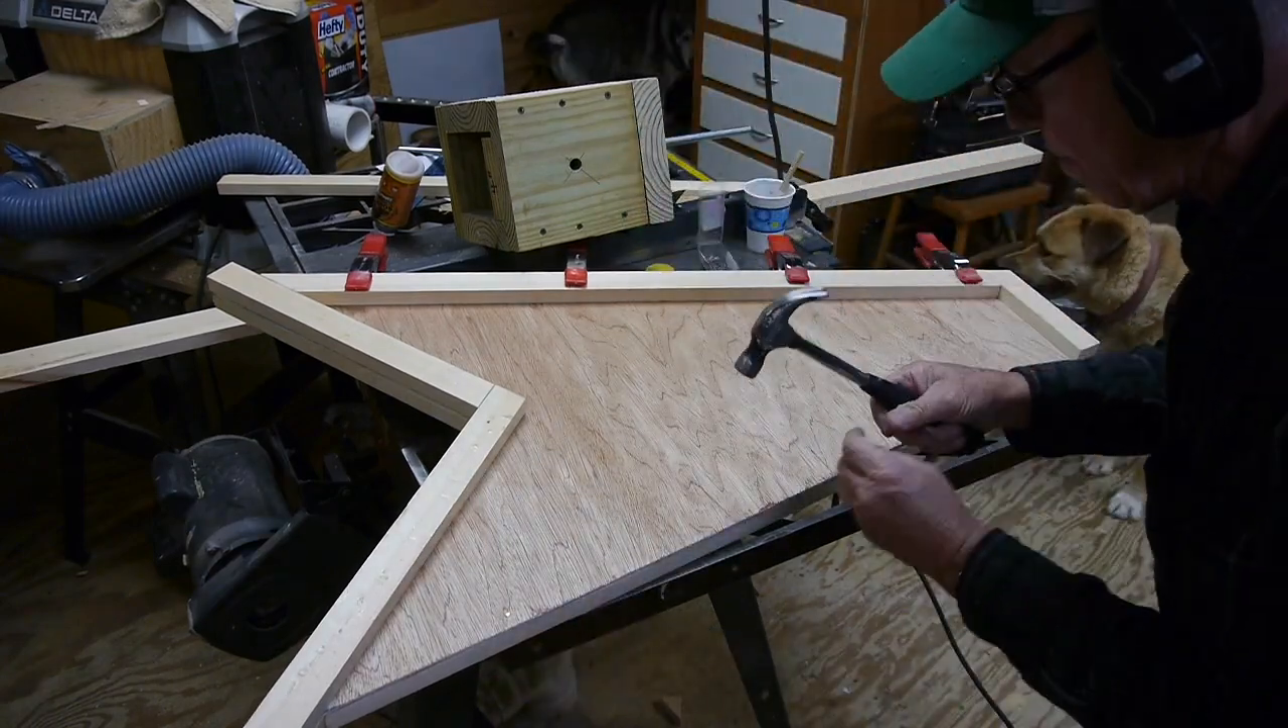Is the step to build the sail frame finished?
No.